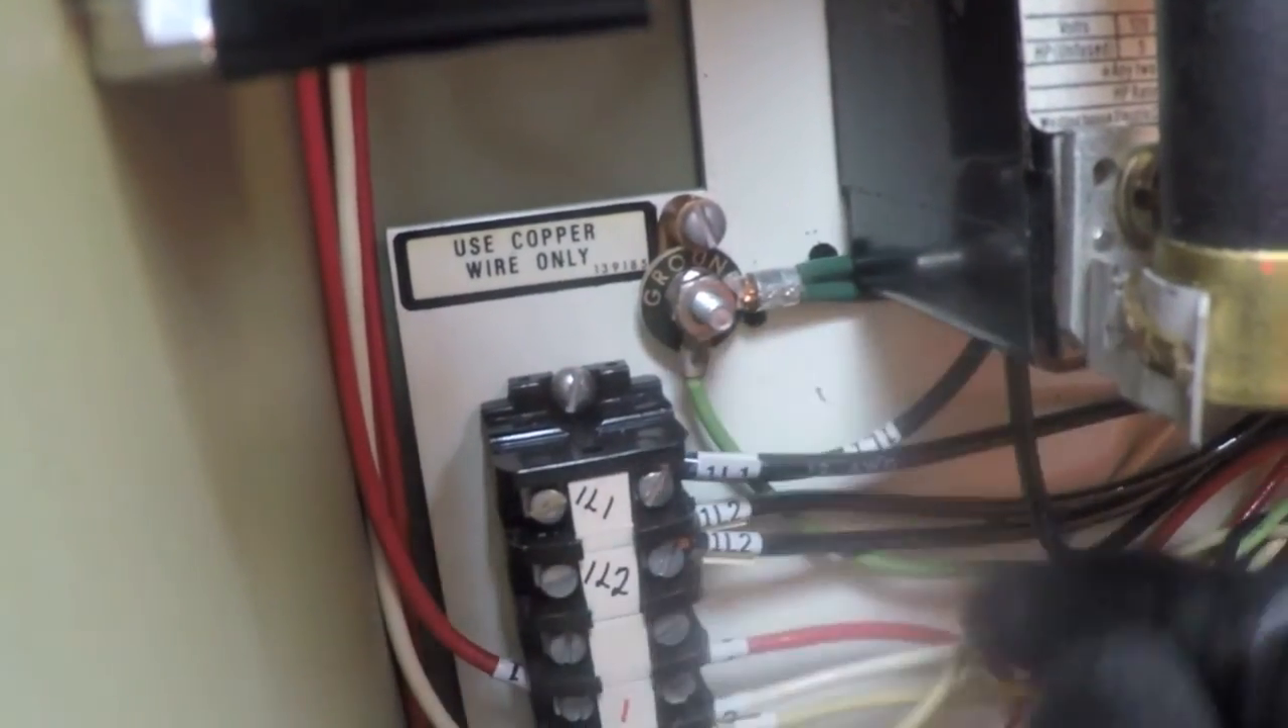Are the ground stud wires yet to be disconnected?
Yes.